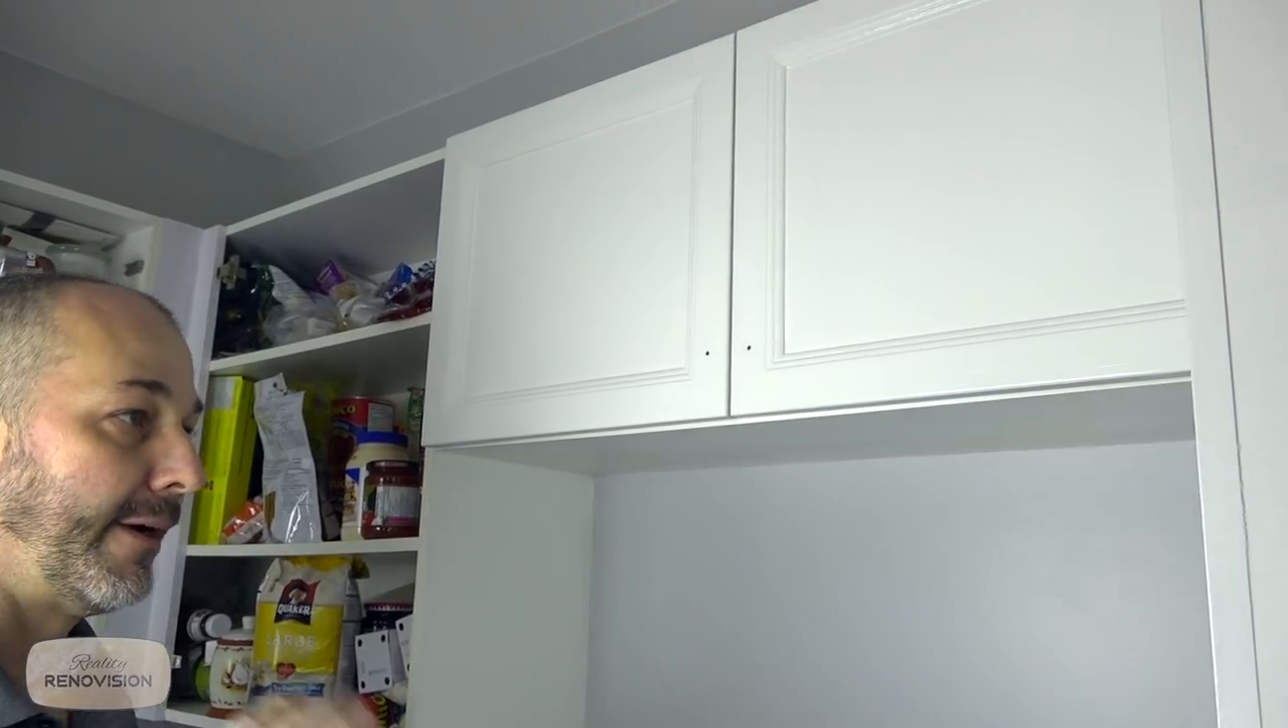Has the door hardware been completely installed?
No.